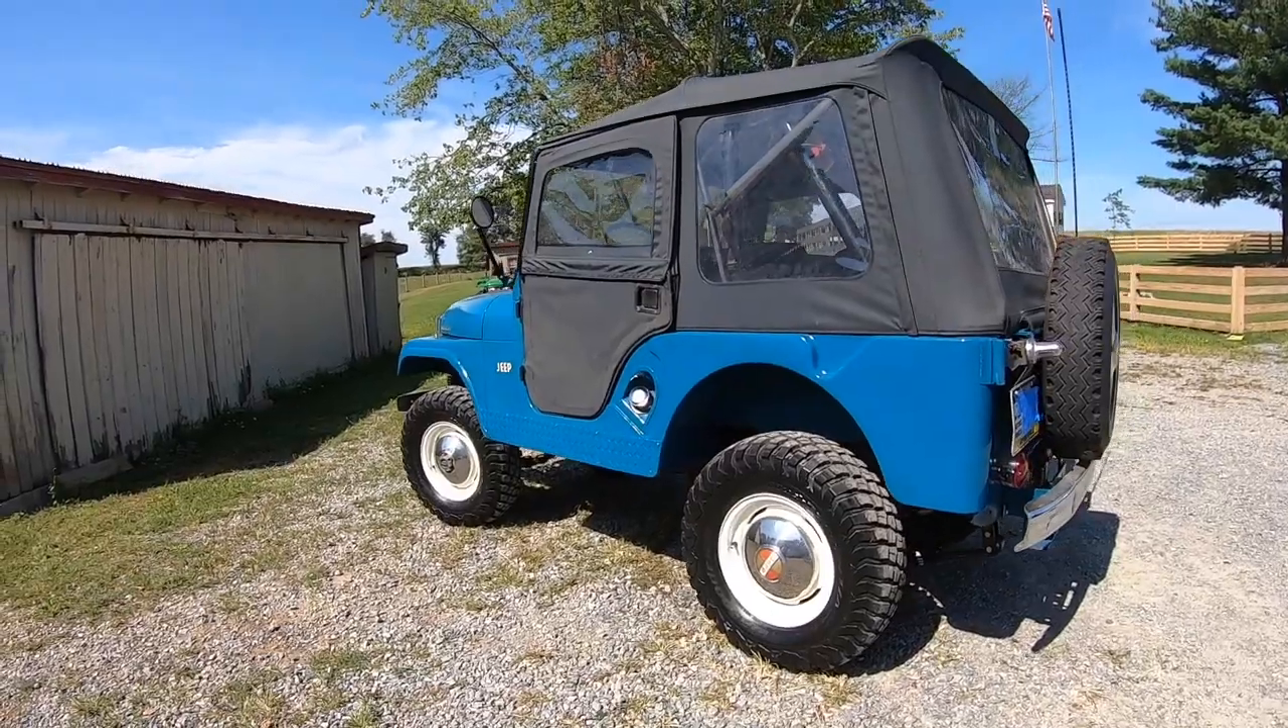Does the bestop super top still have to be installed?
No.